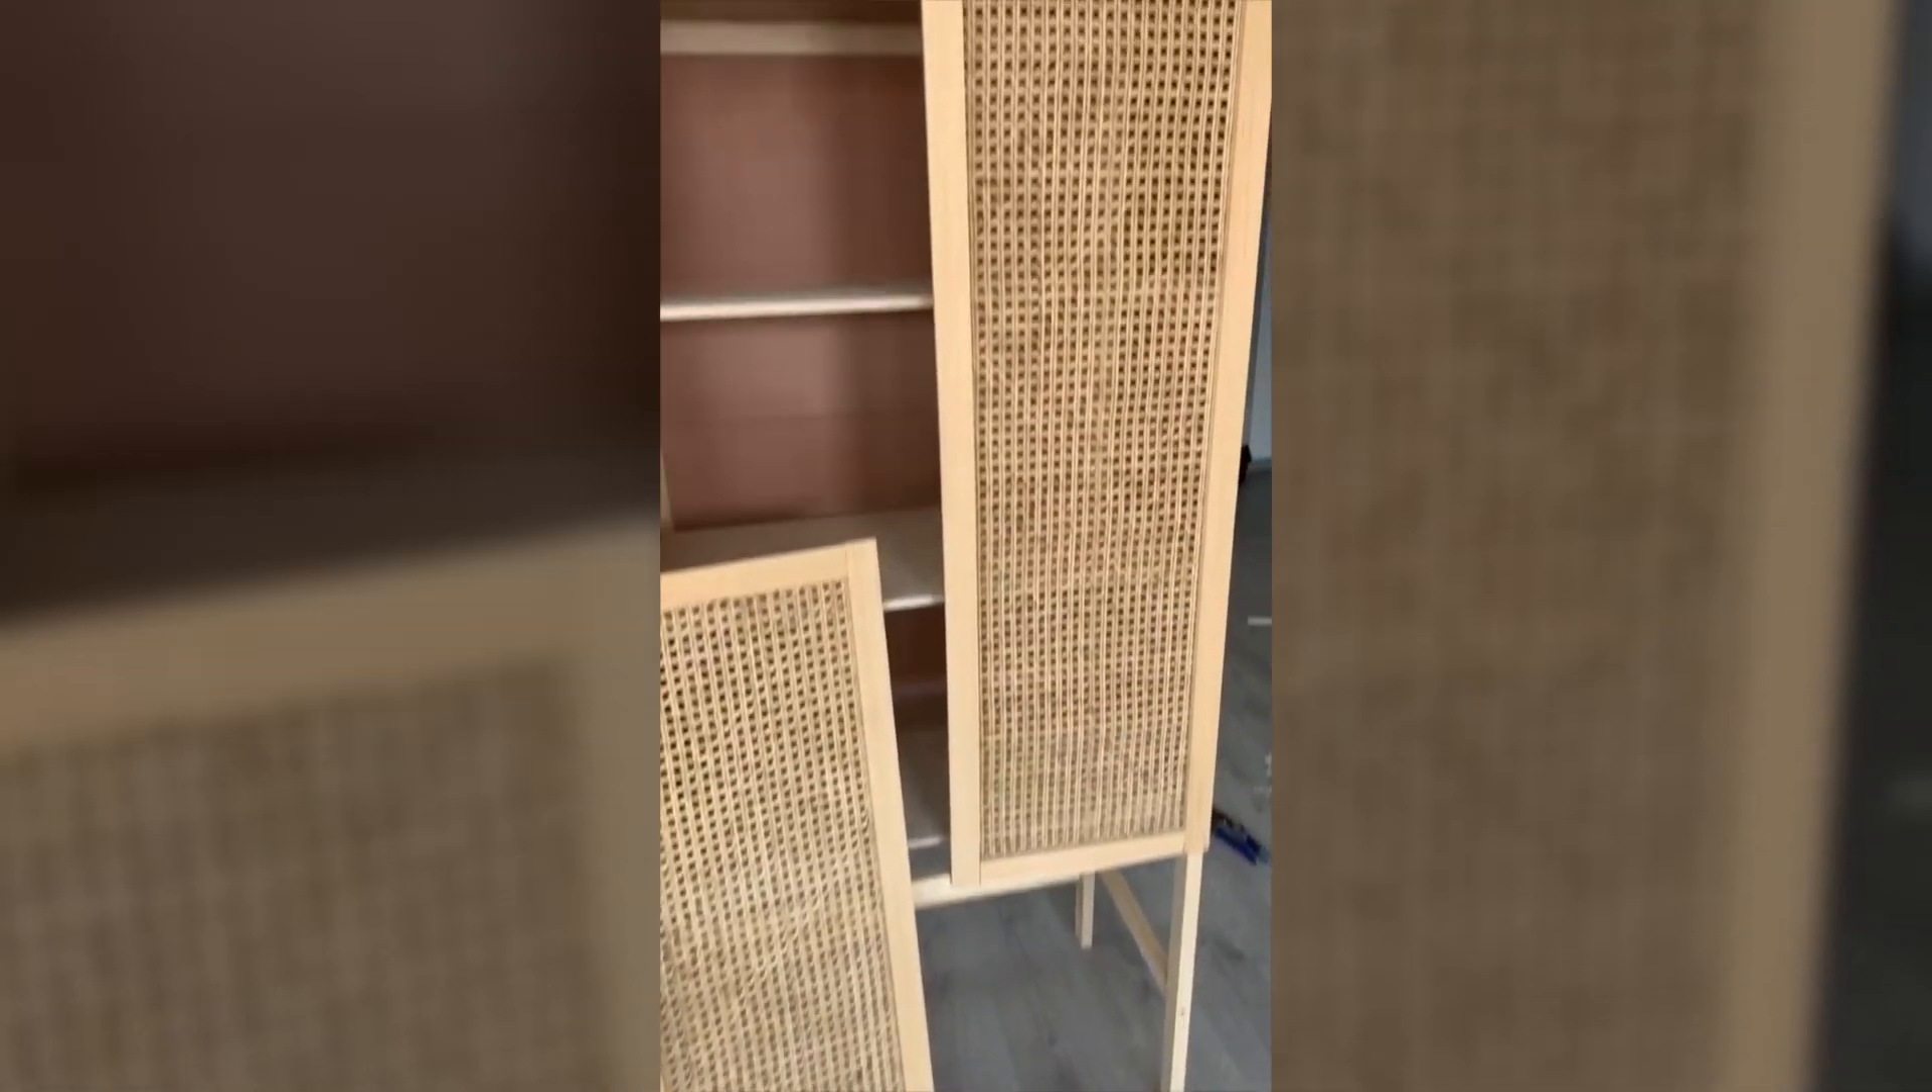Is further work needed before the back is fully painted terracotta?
No.